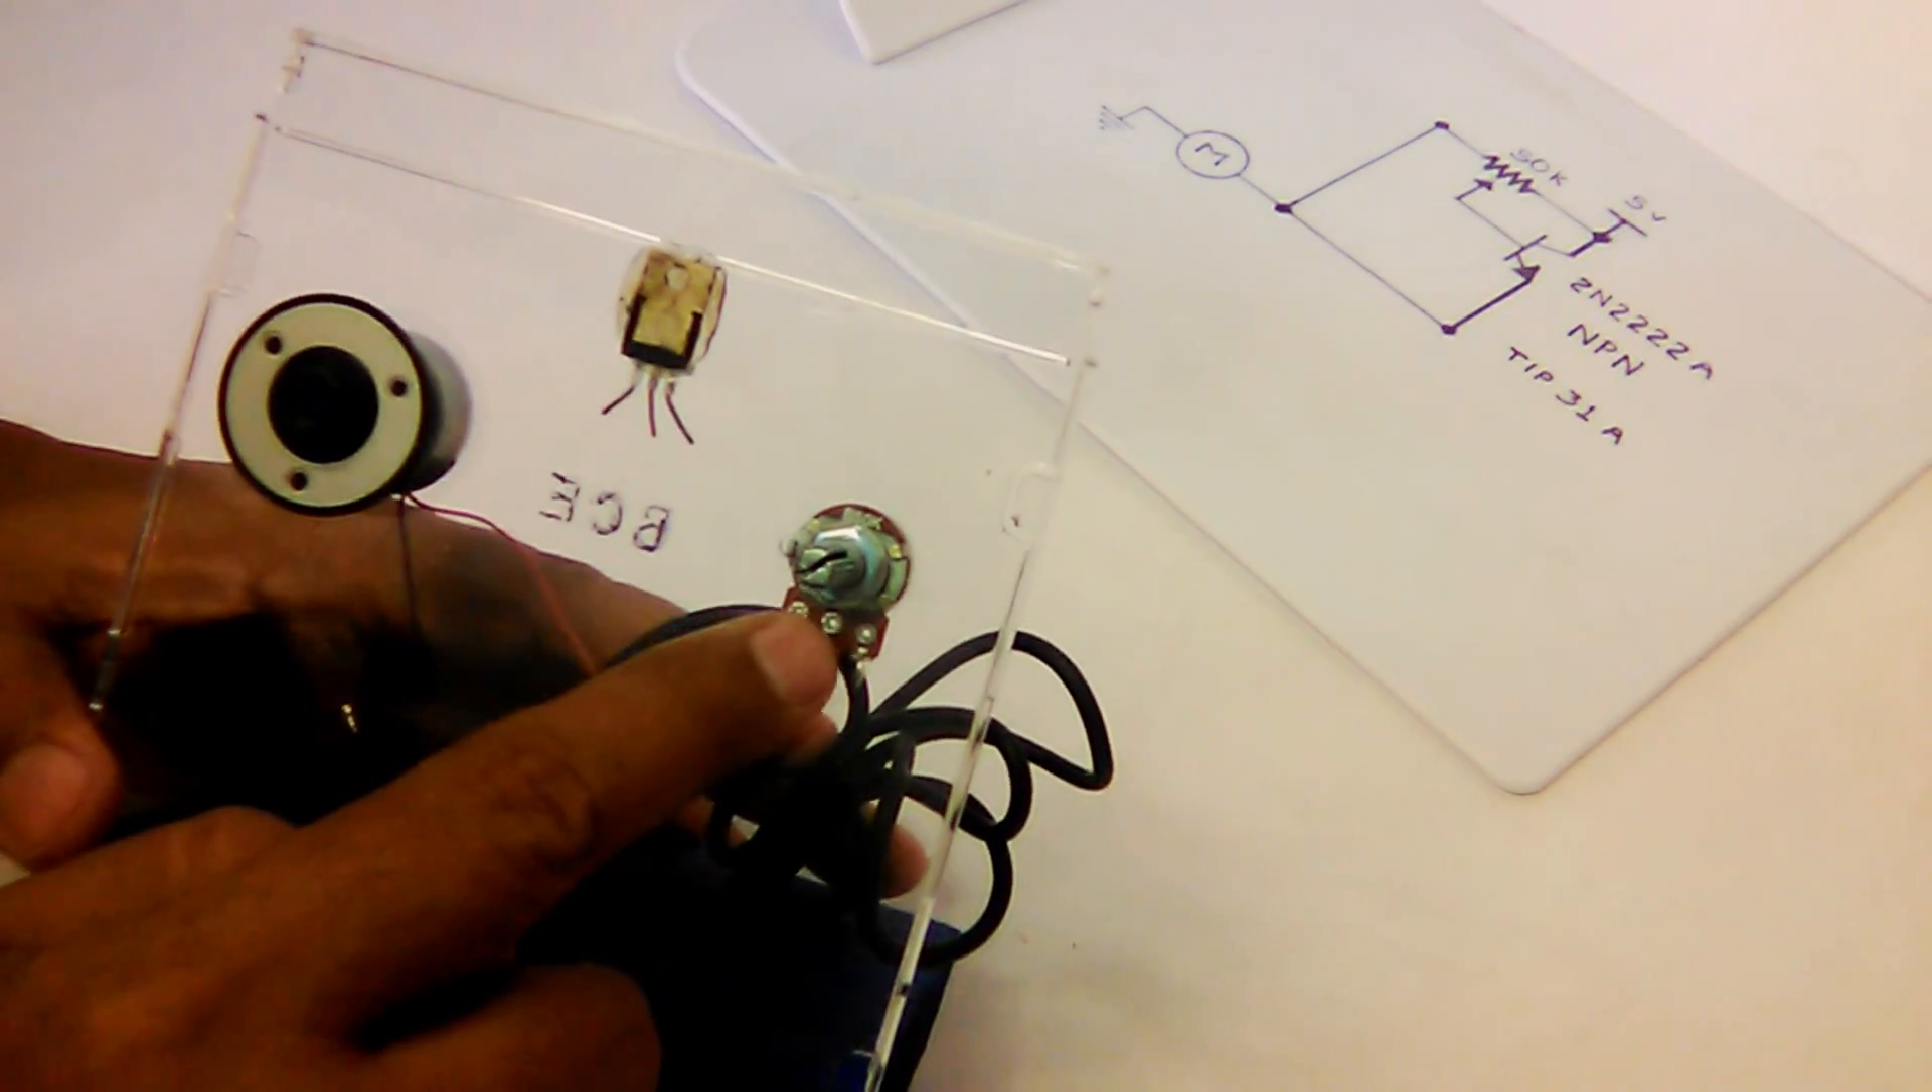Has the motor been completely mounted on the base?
Yes.